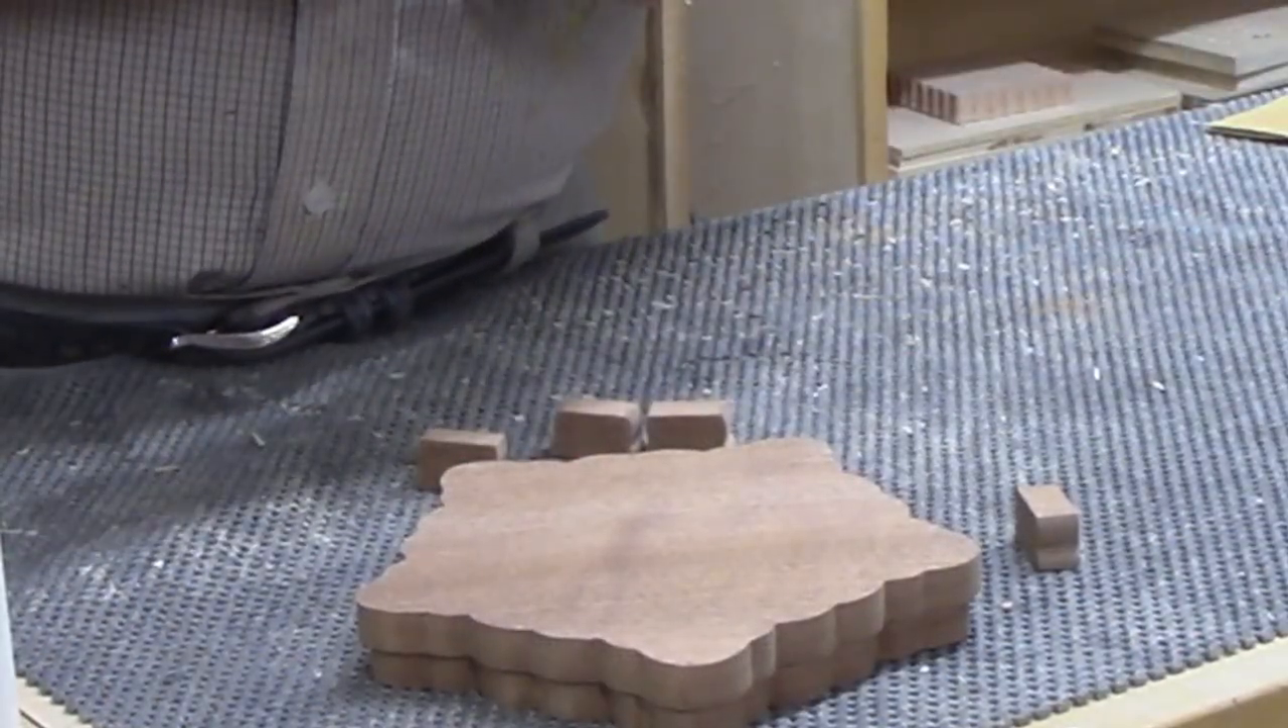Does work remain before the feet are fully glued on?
Yes.